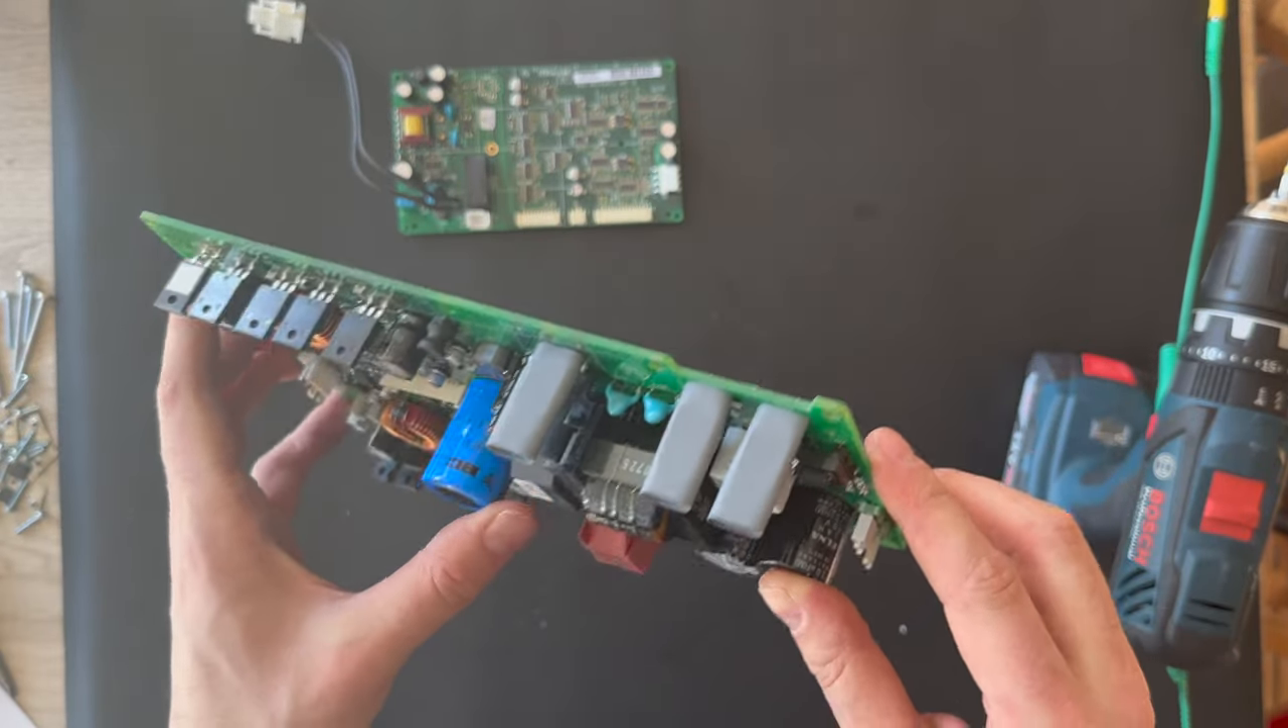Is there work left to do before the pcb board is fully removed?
No.